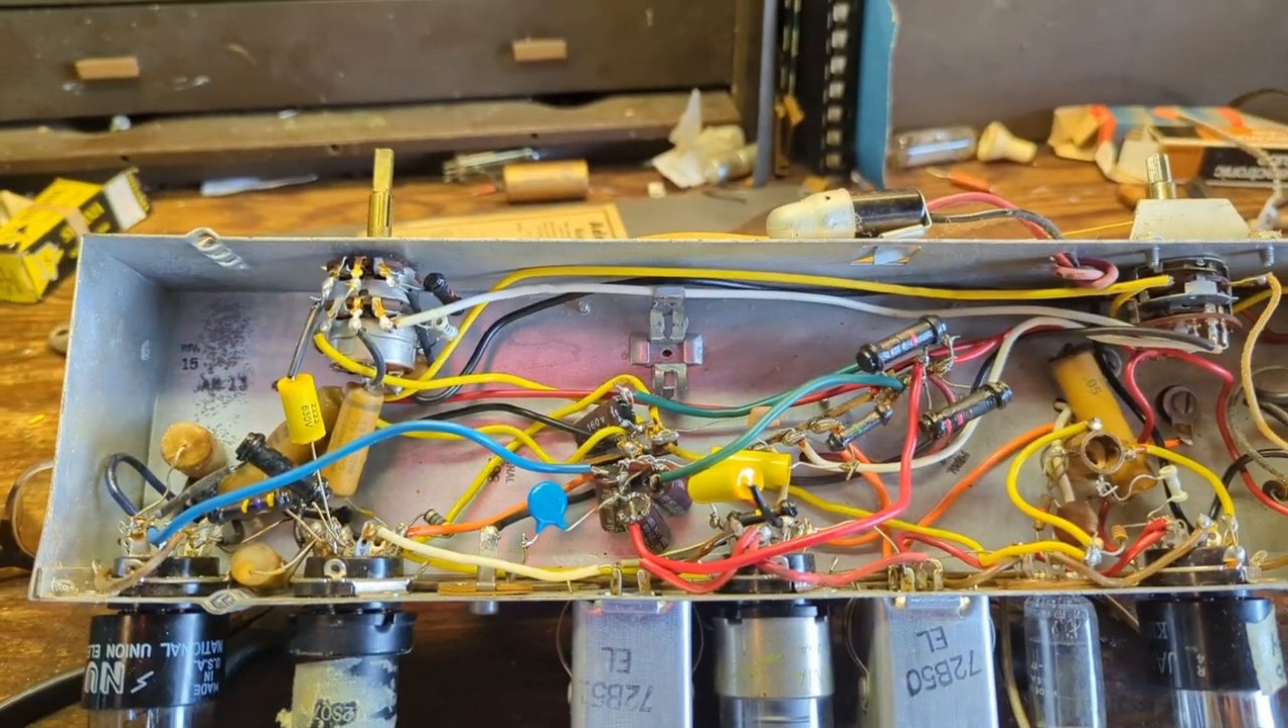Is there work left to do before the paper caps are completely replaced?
Yes.